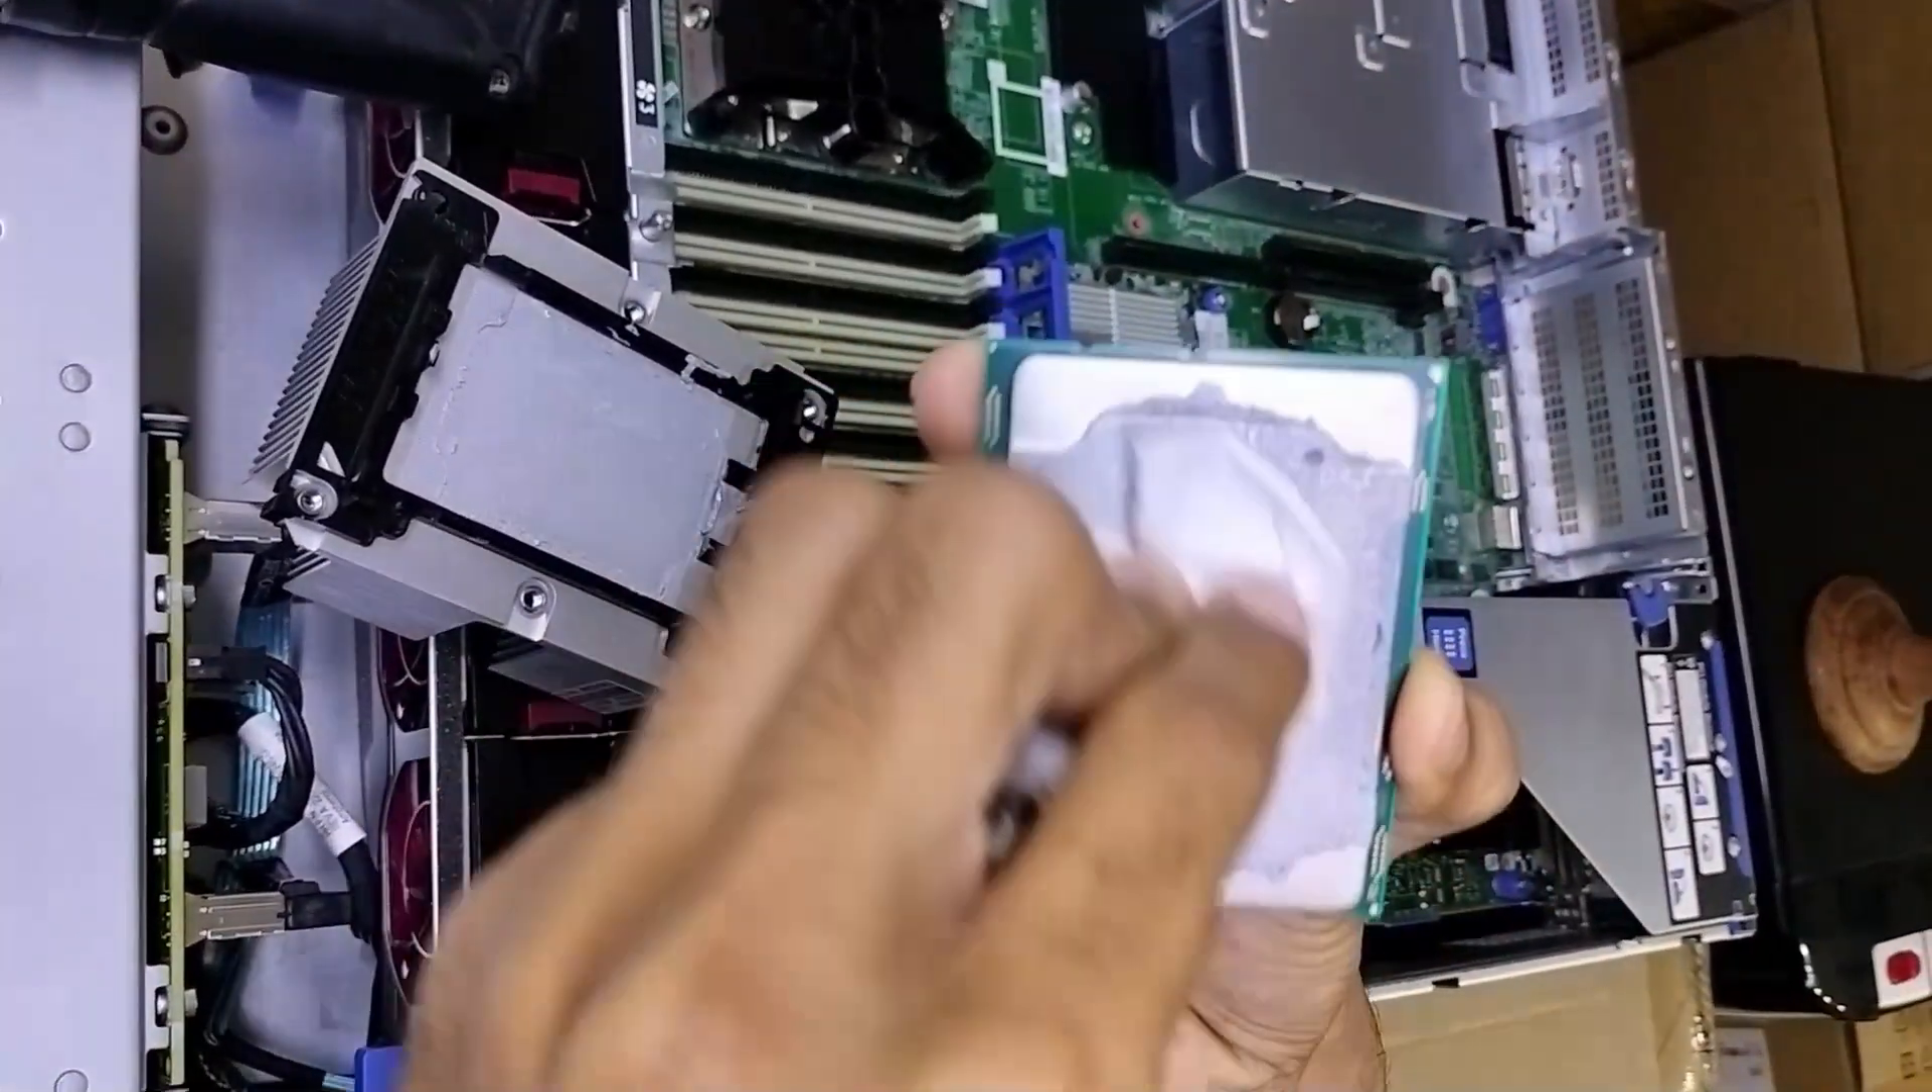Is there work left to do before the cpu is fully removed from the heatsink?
No.